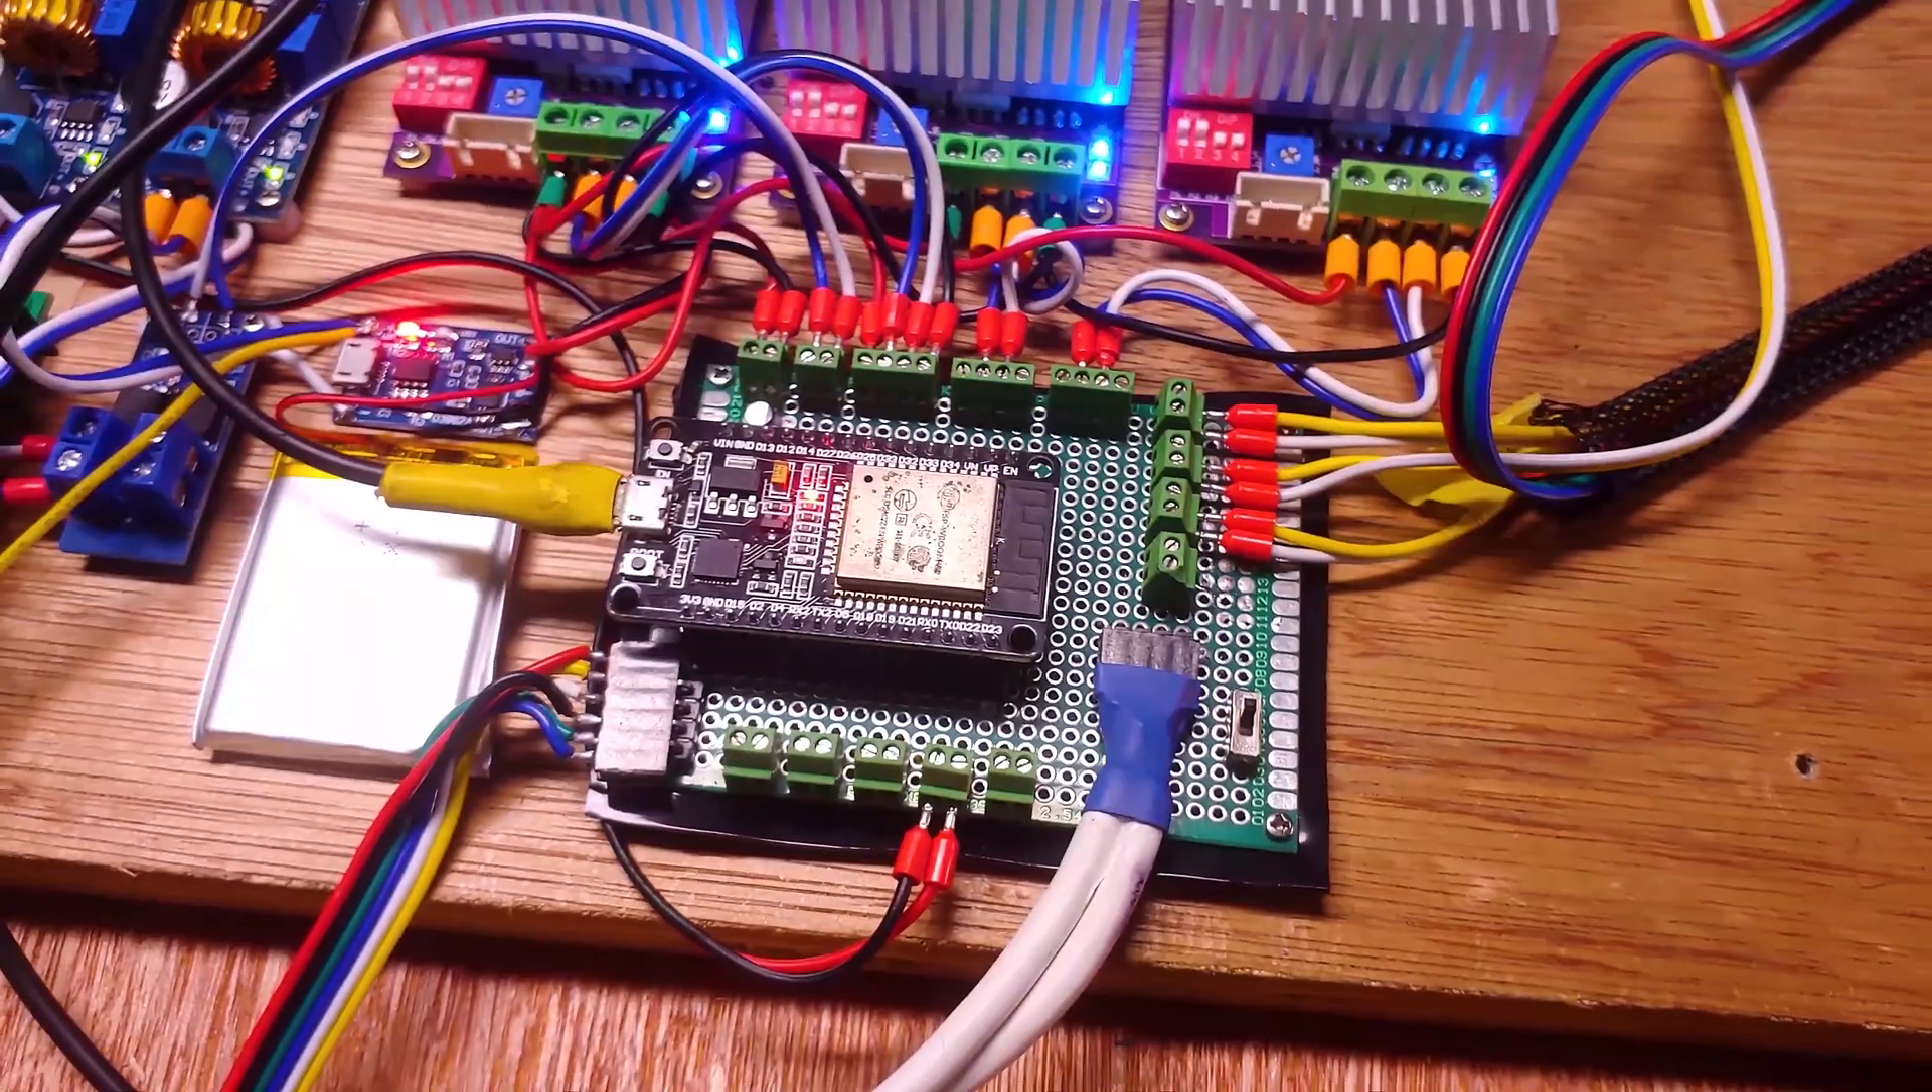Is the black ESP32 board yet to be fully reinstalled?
No.